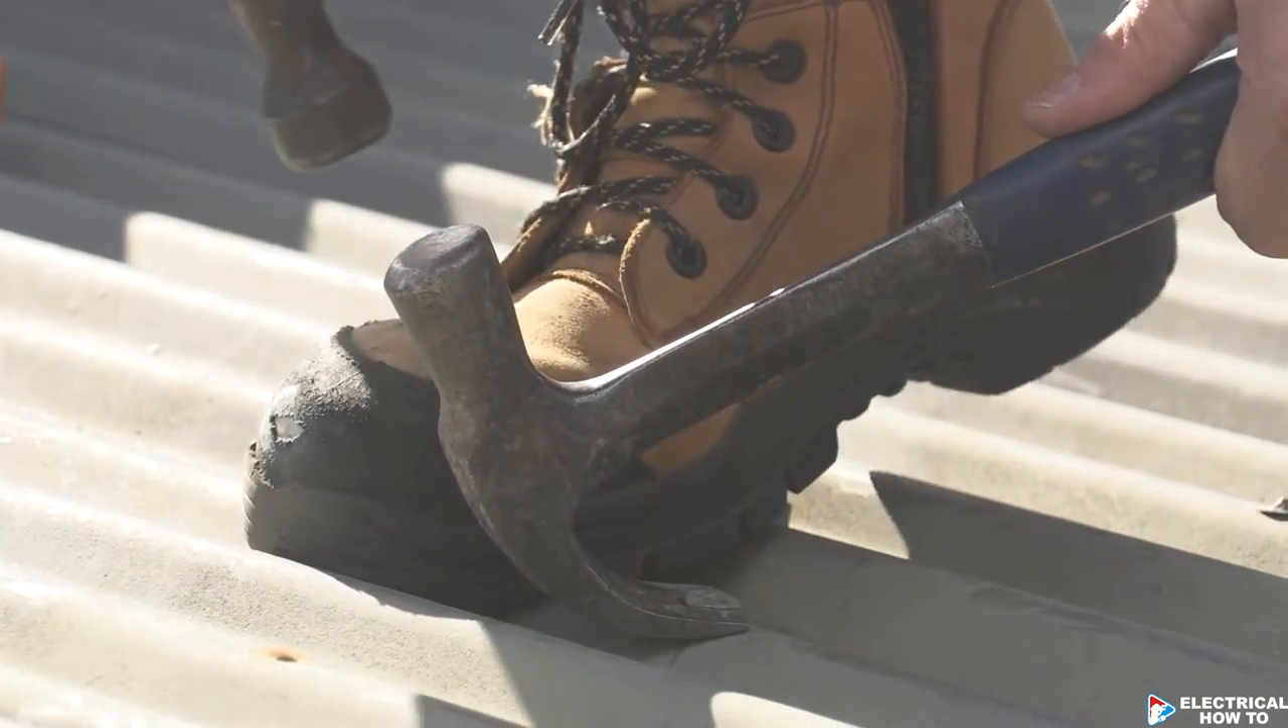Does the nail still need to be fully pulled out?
Yes.